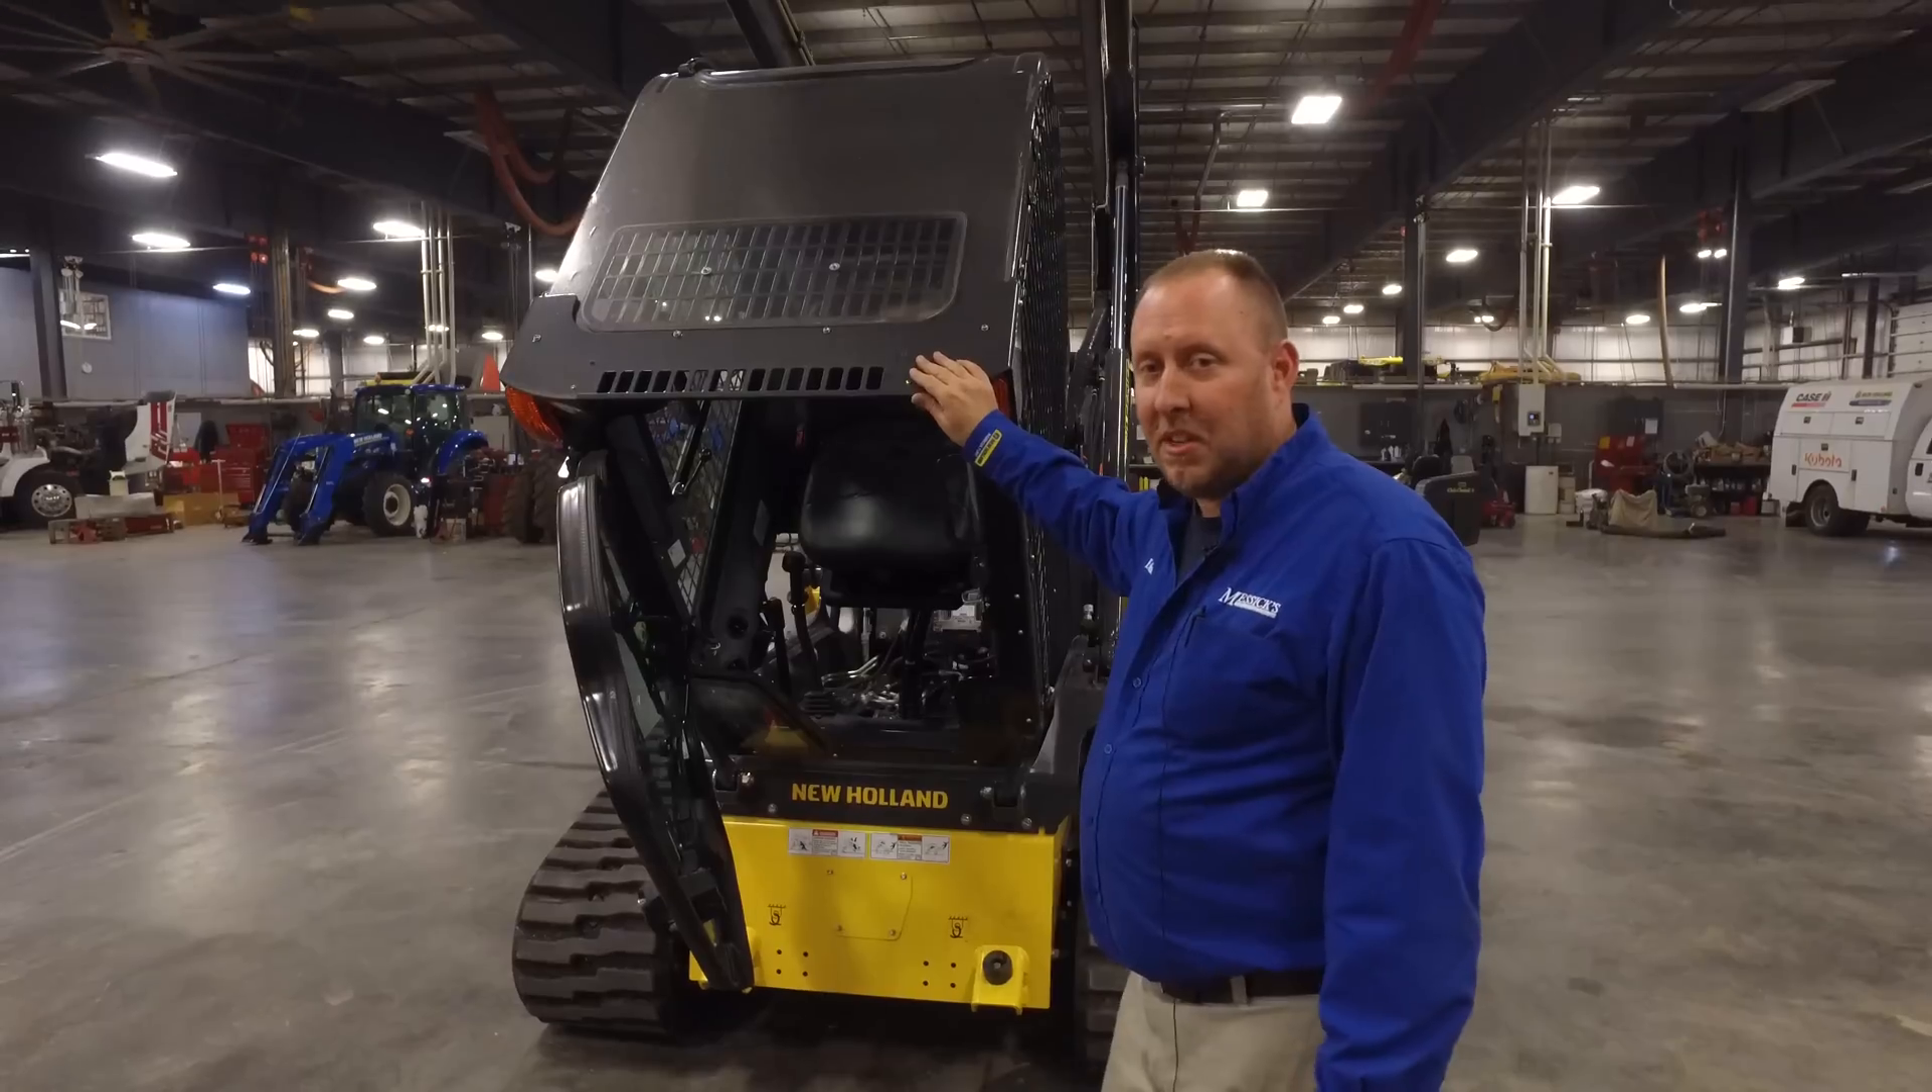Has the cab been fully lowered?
No.